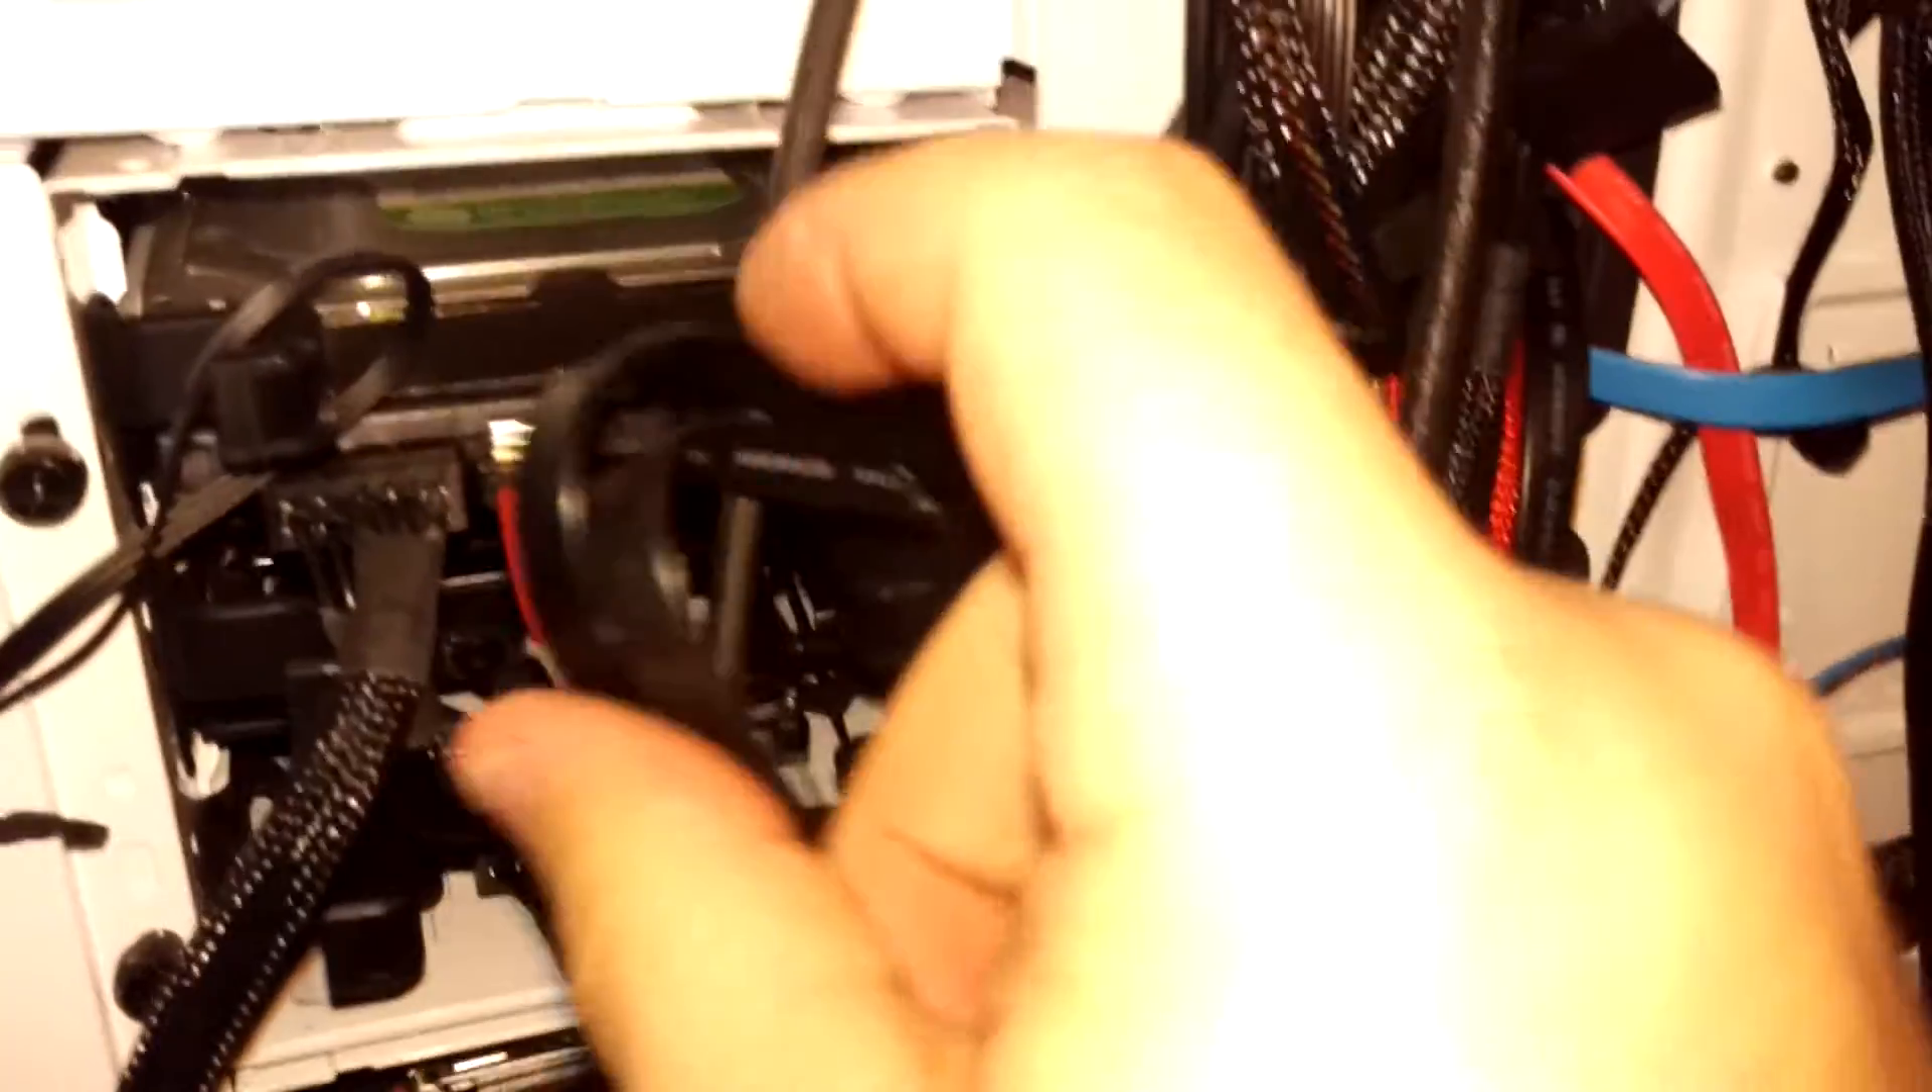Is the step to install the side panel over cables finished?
No.